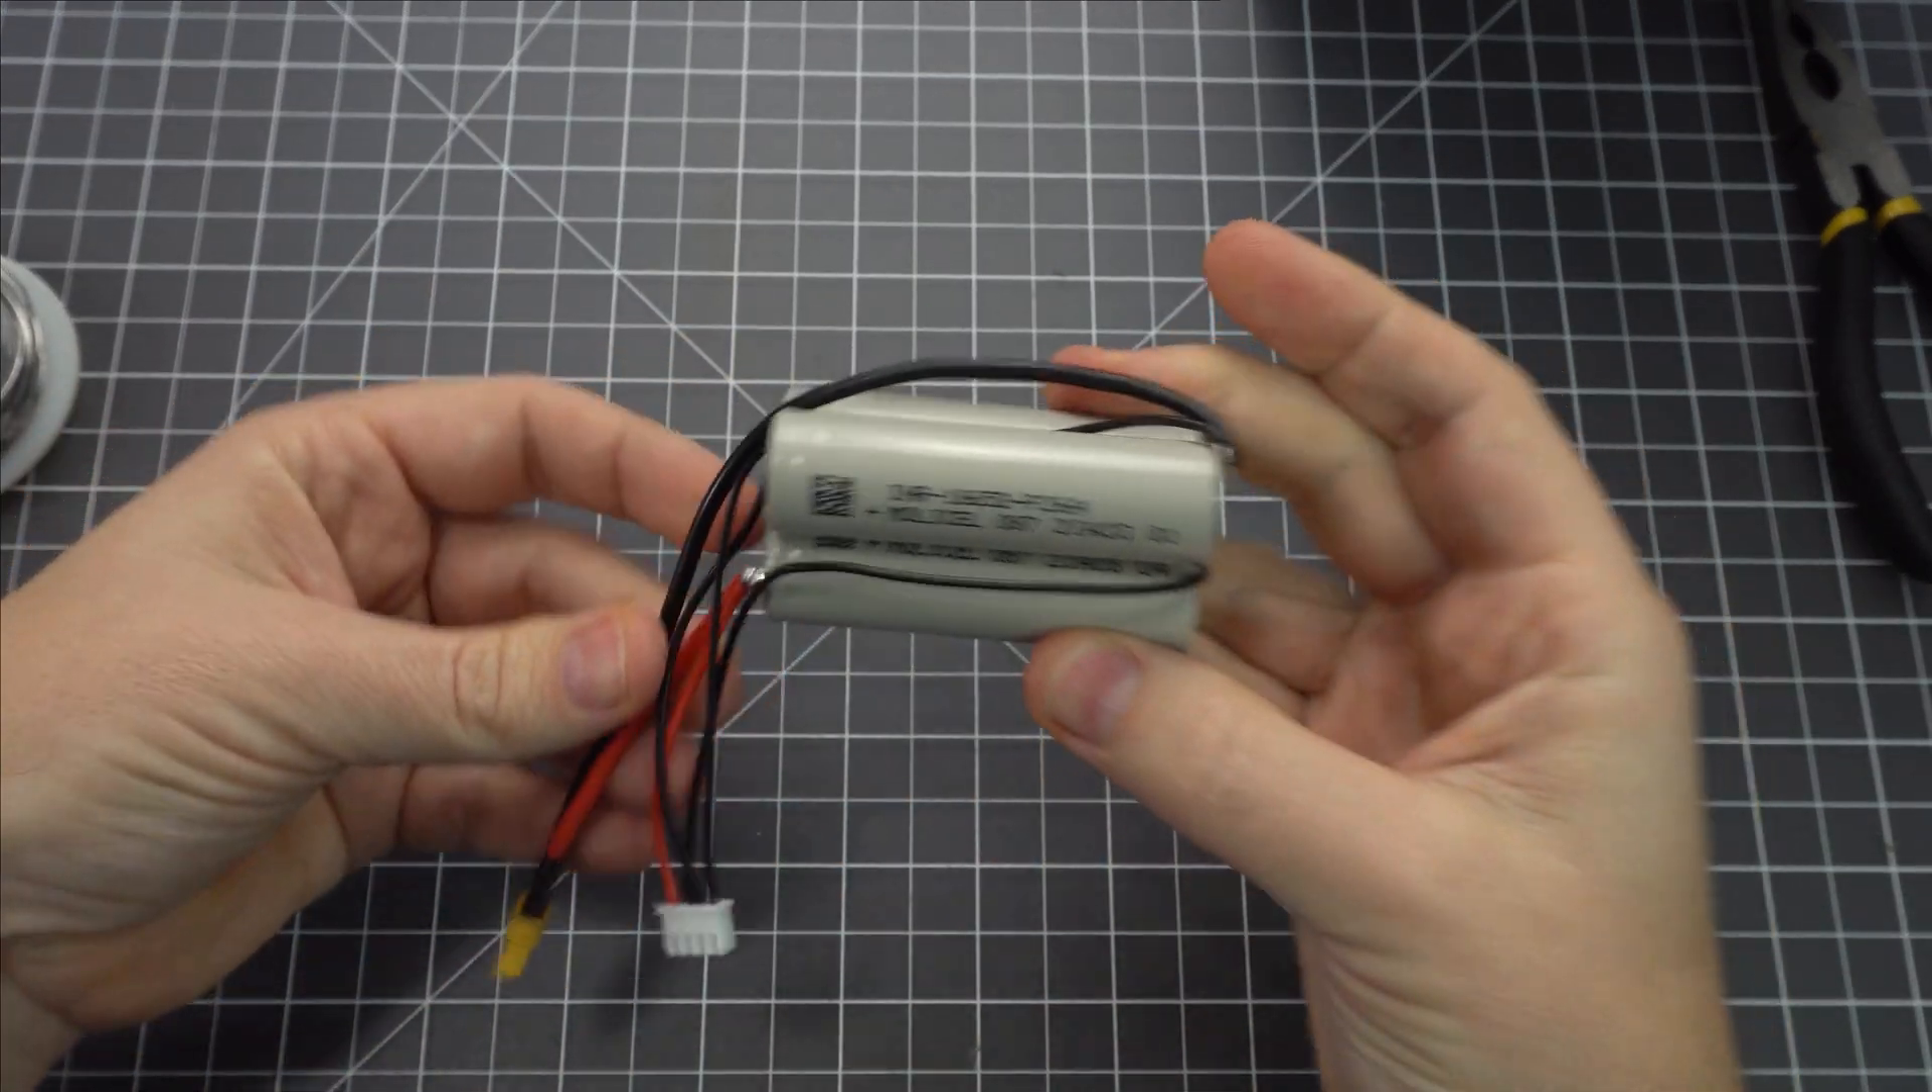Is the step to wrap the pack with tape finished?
No.